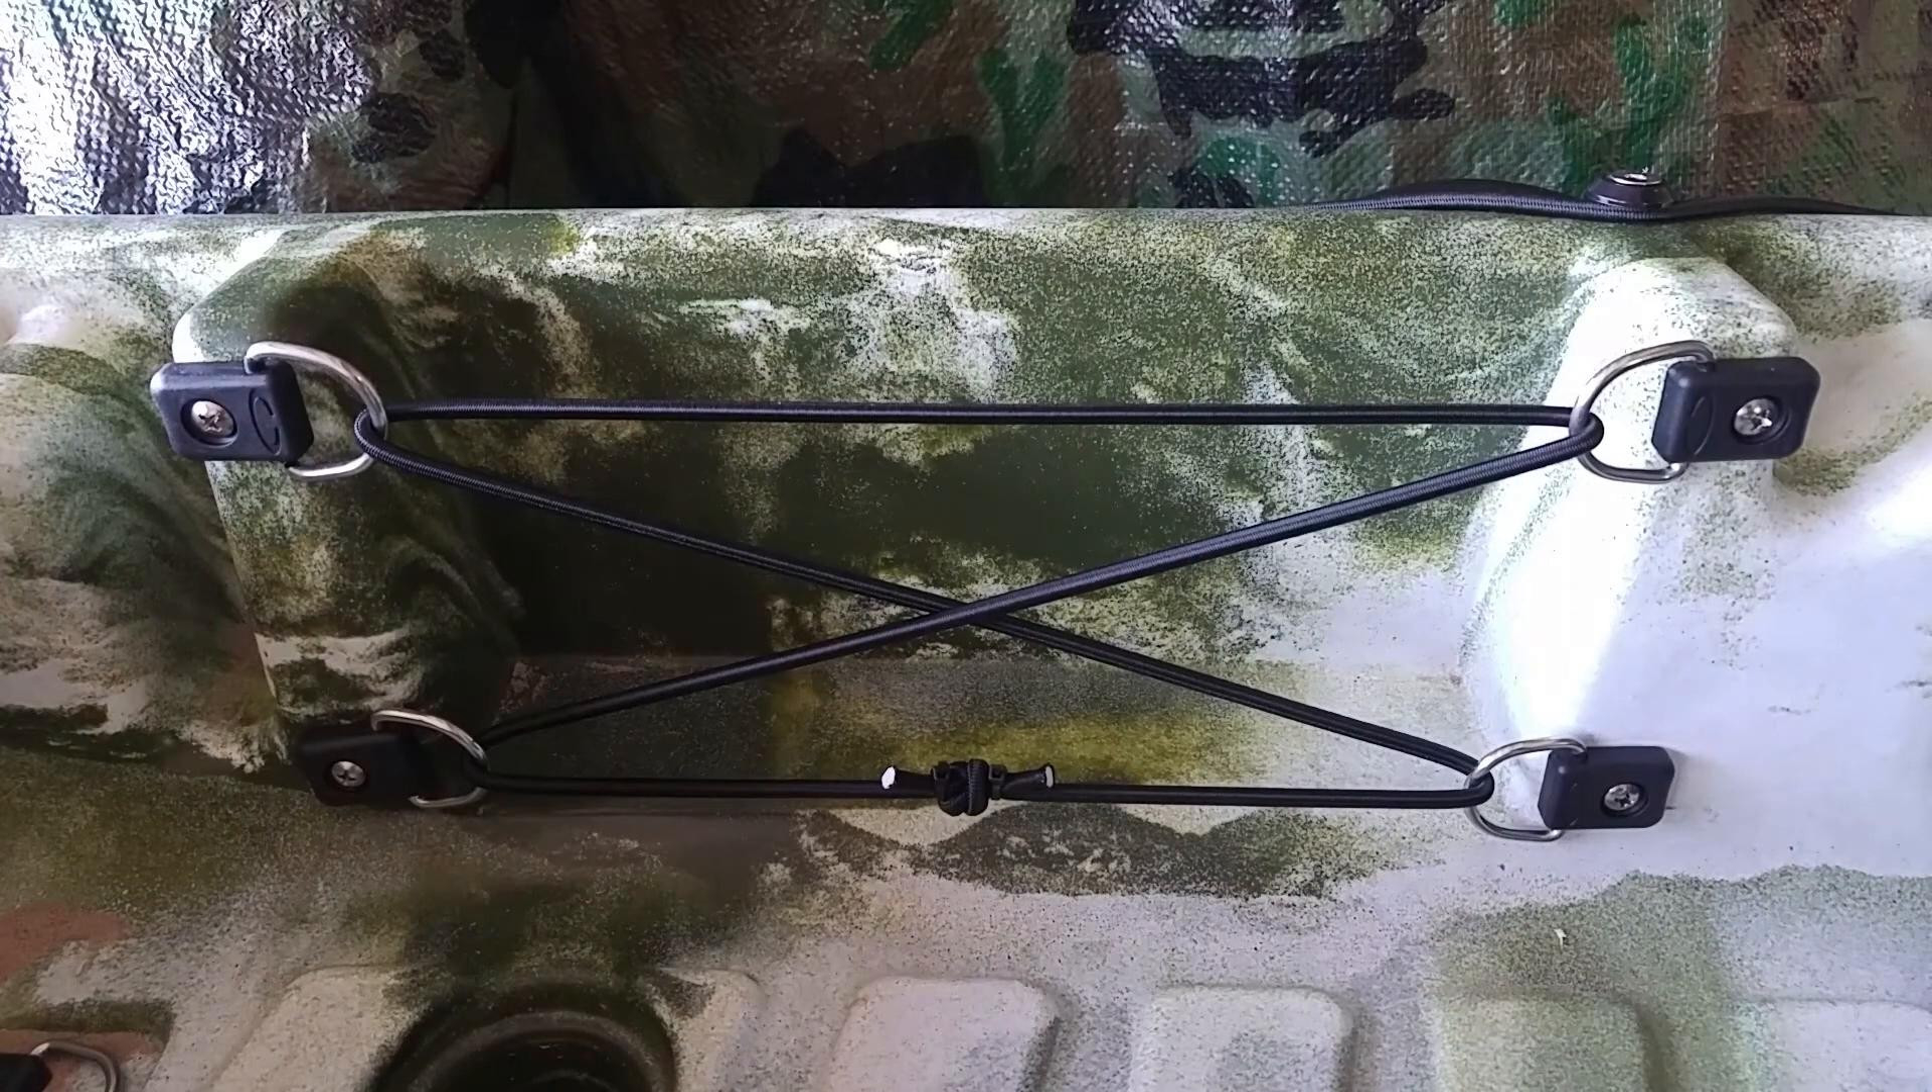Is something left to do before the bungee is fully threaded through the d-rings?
No.